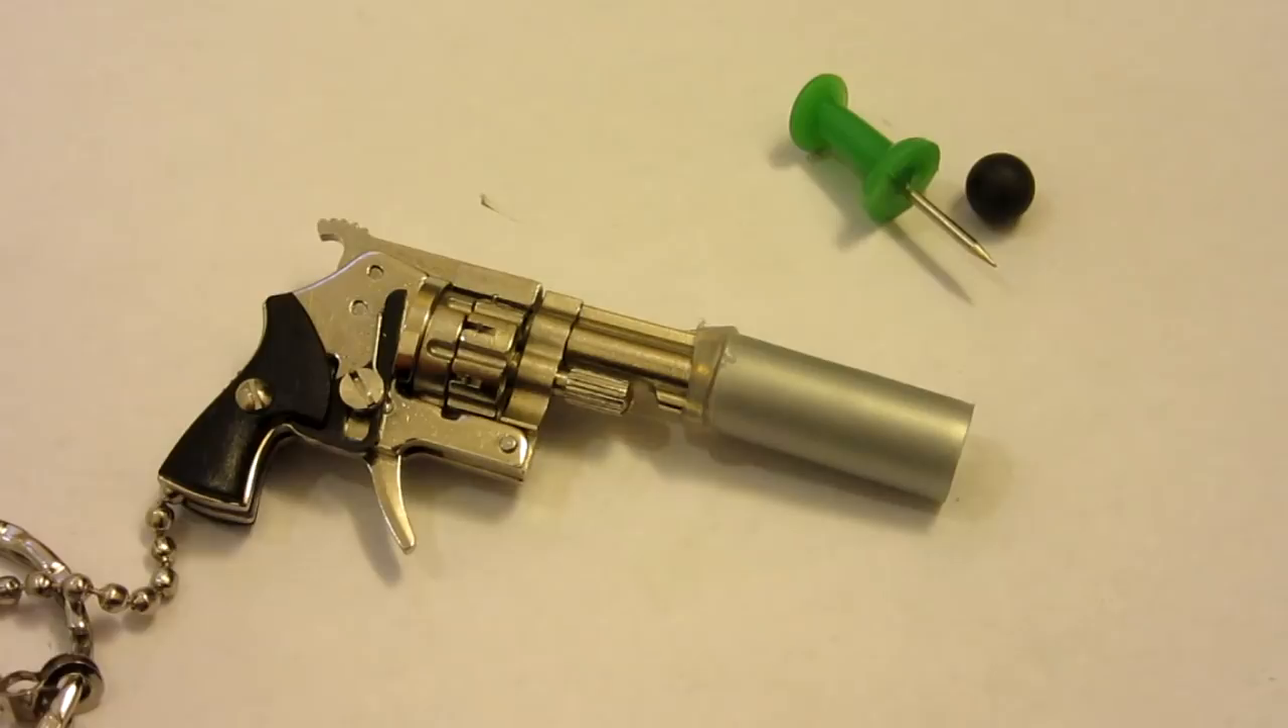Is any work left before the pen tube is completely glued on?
No.